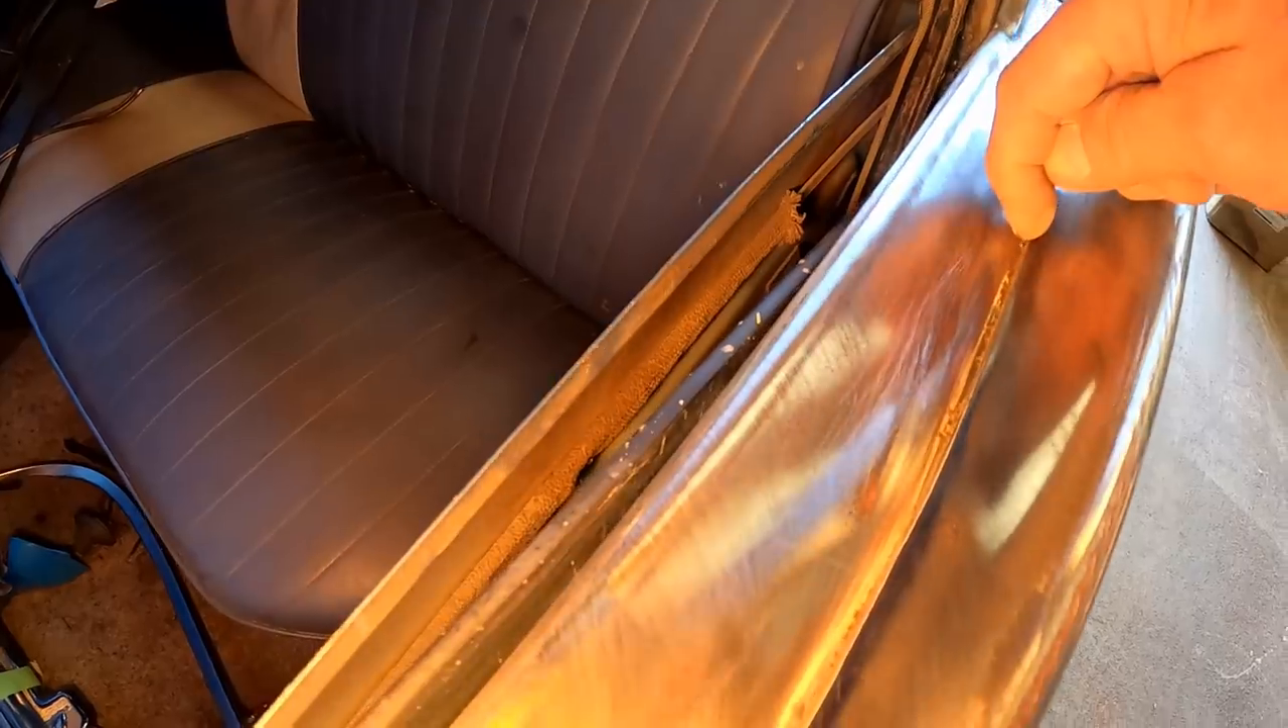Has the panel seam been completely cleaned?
No.